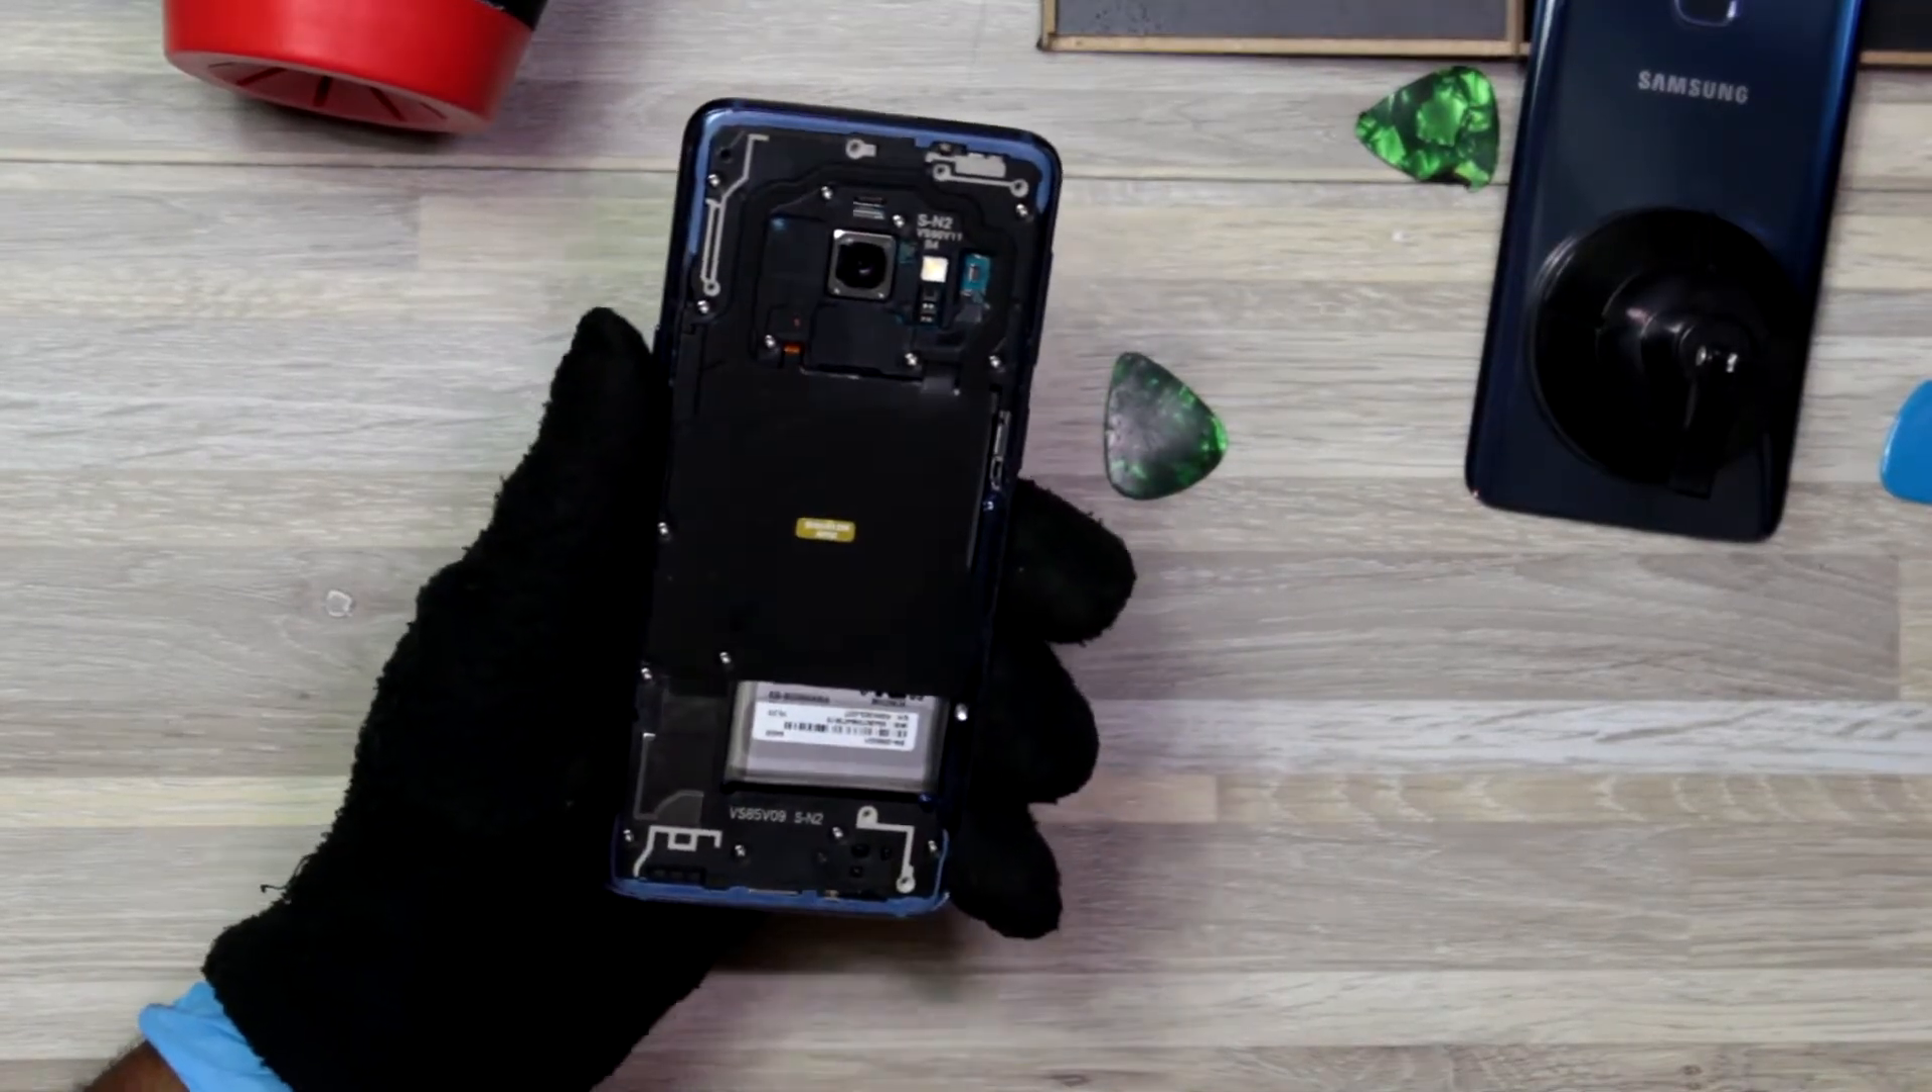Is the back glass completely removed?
Yes.